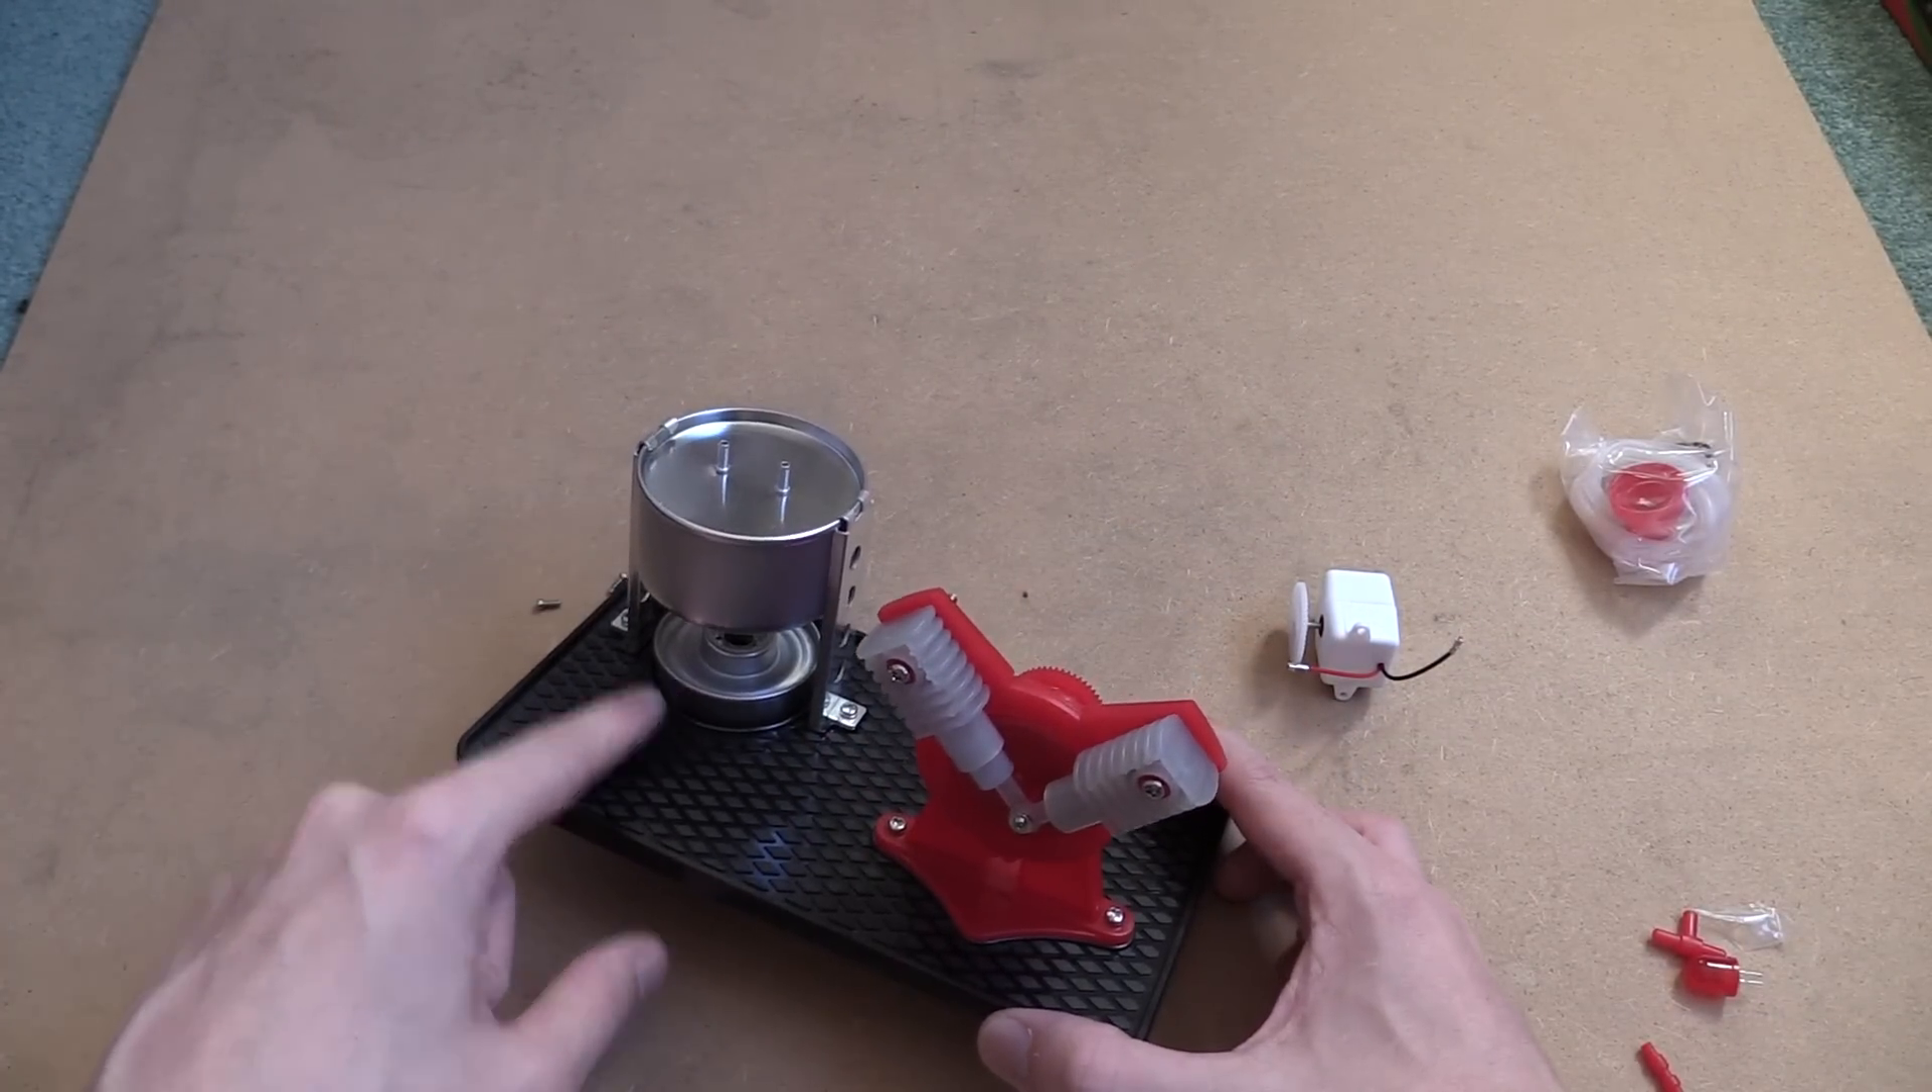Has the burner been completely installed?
Yes.